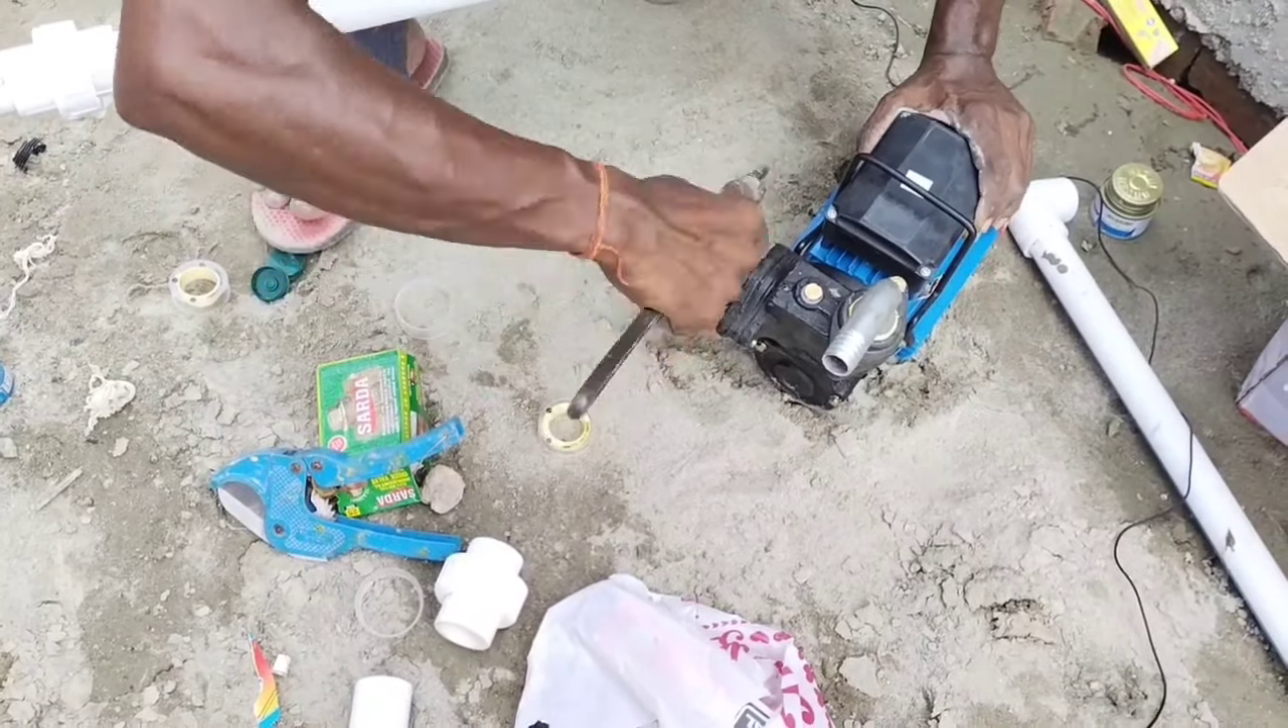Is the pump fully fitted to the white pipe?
No.